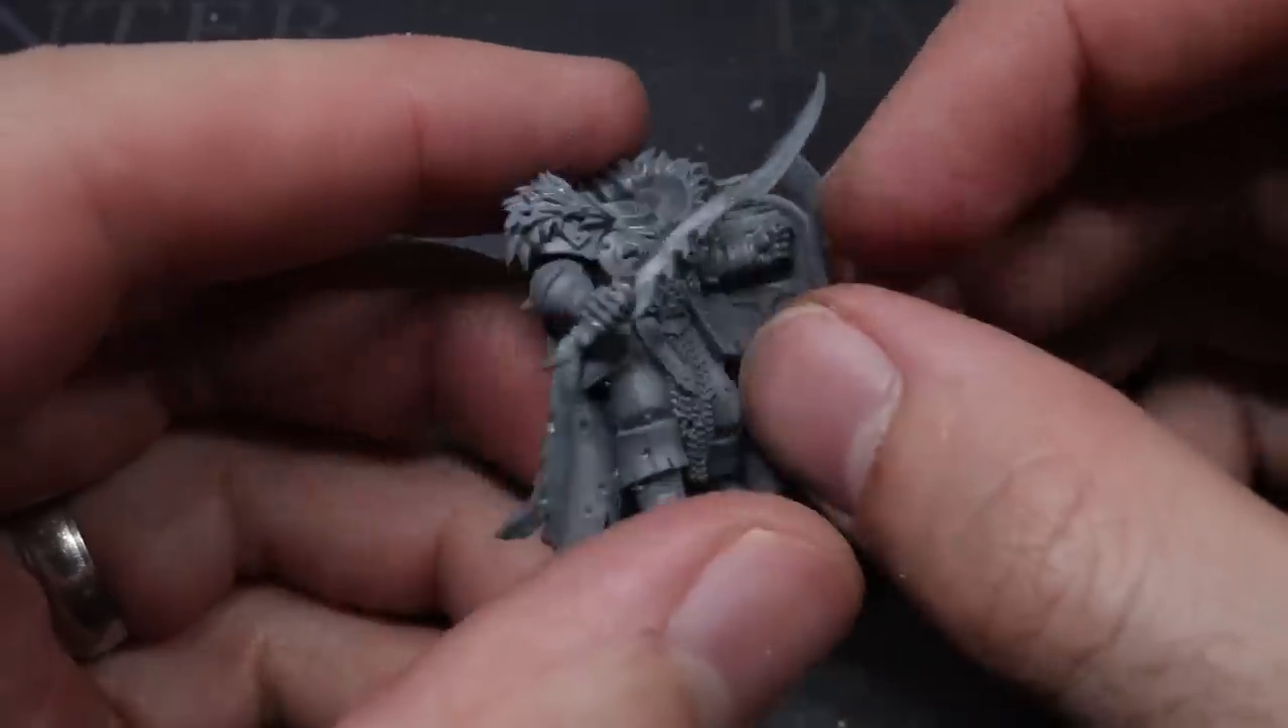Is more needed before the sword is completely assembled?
No.